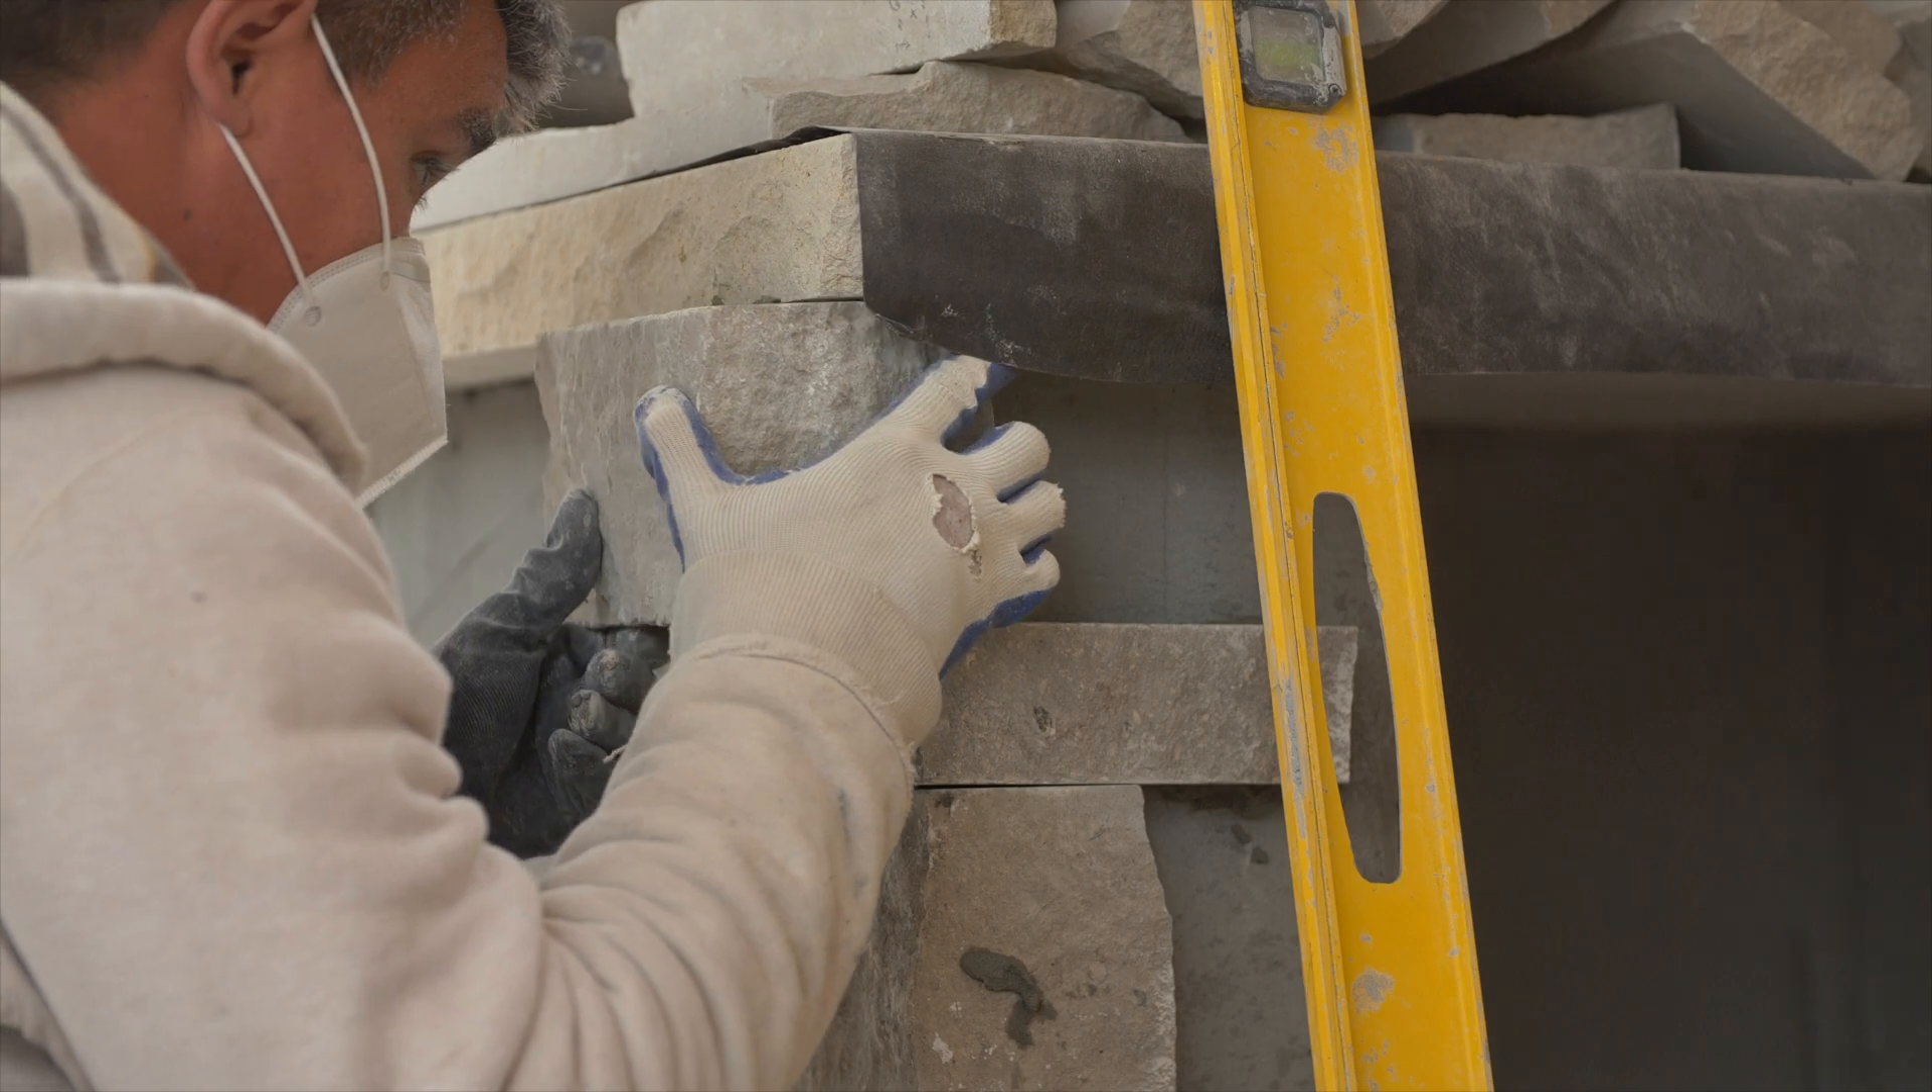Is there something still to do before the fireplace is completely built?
Yes.